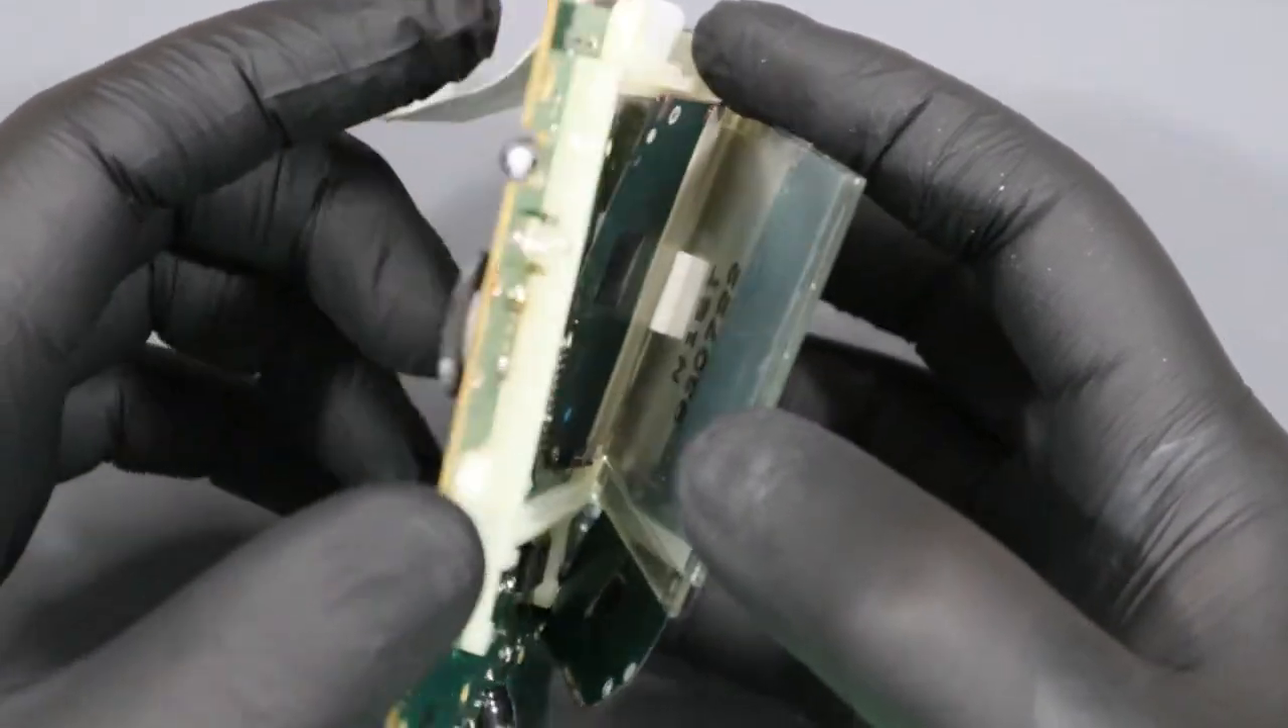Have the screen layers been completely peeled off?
No.